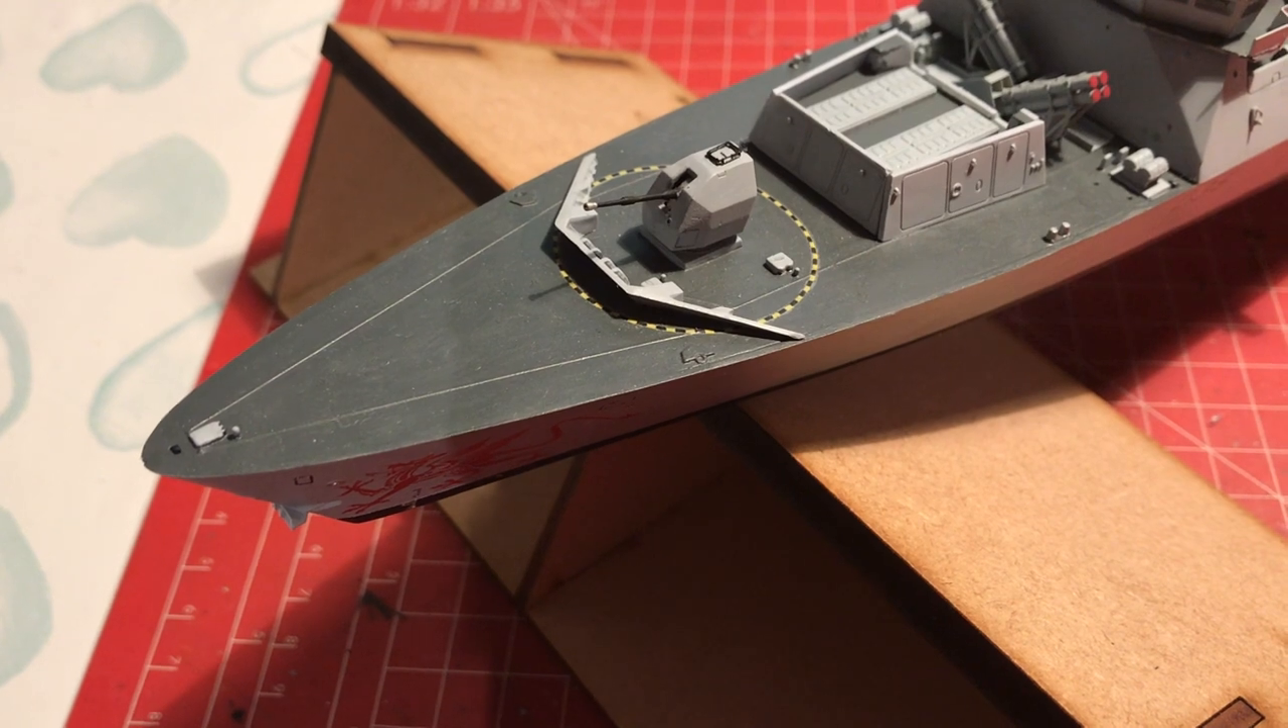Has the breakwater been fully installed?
Yes.